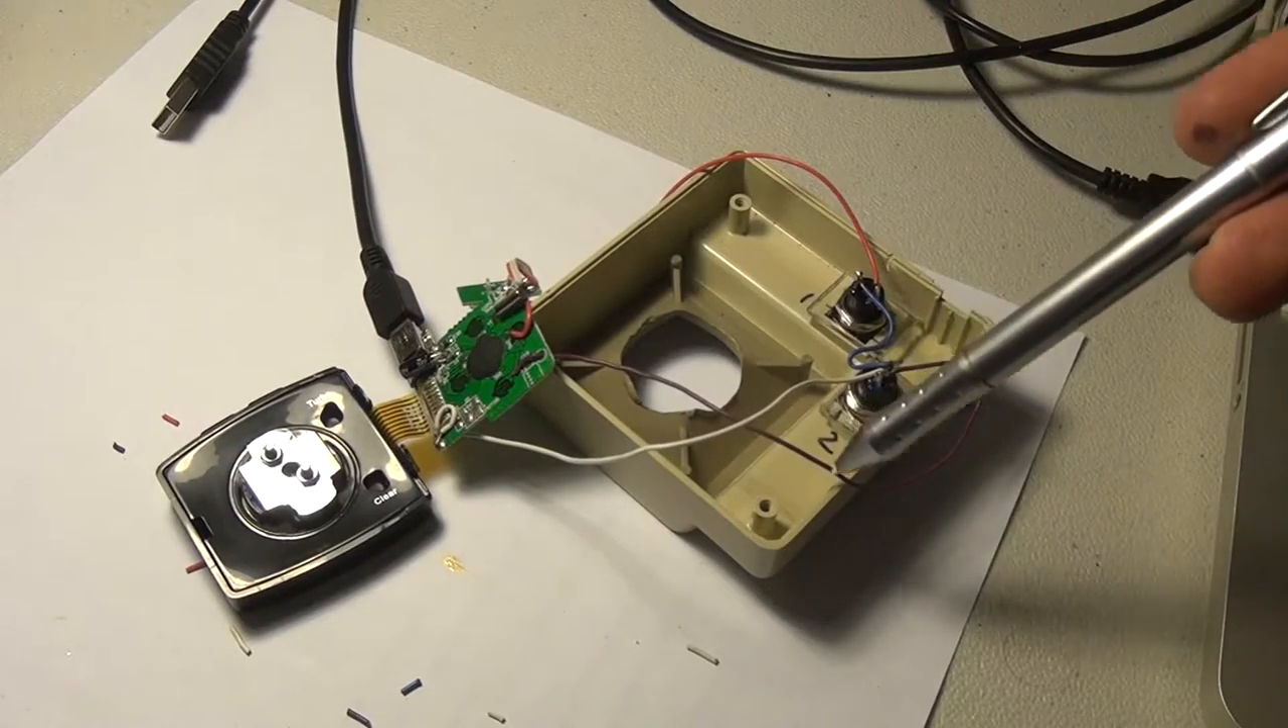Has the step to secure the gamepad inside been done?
No.